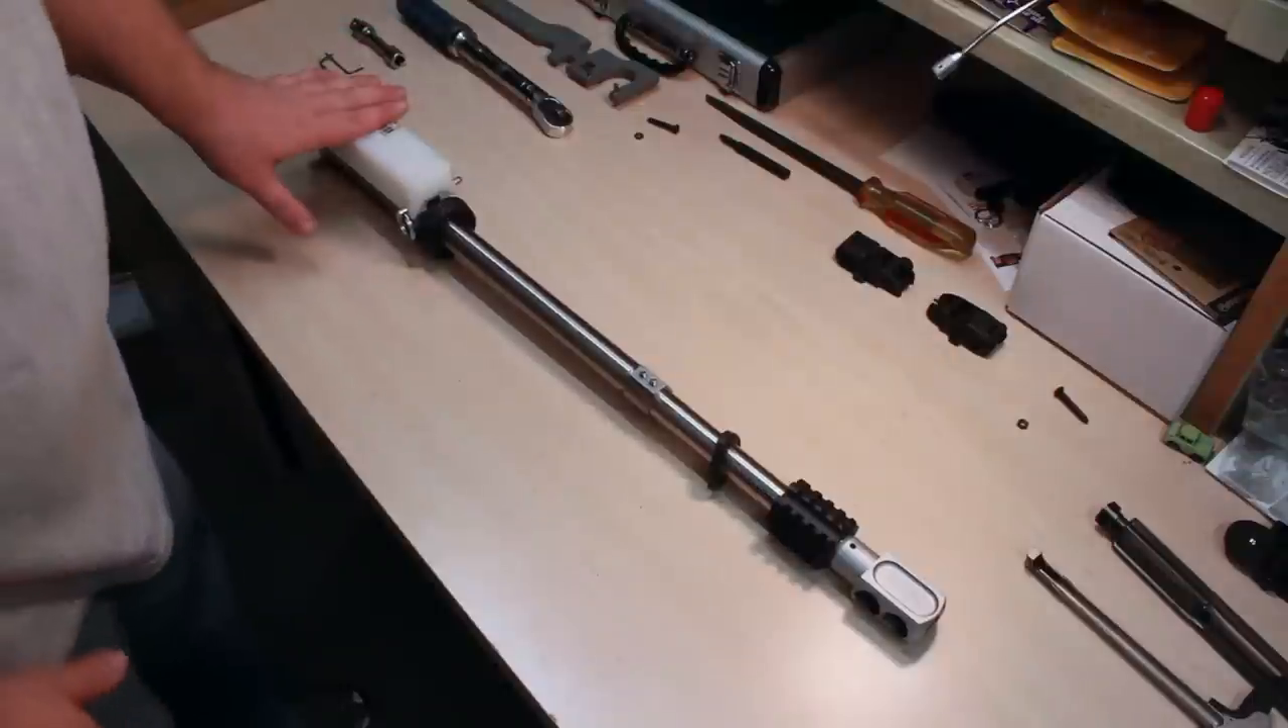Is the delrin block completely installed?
Yes.